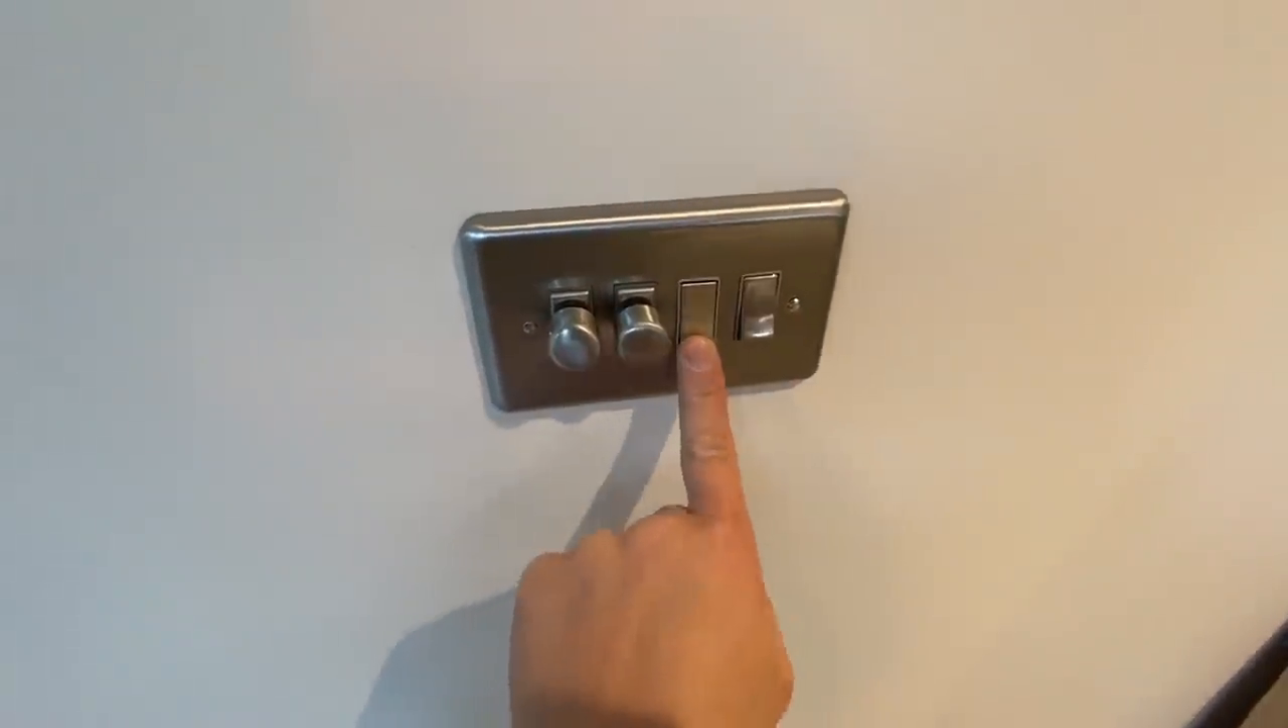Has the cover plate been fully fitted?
Yes.